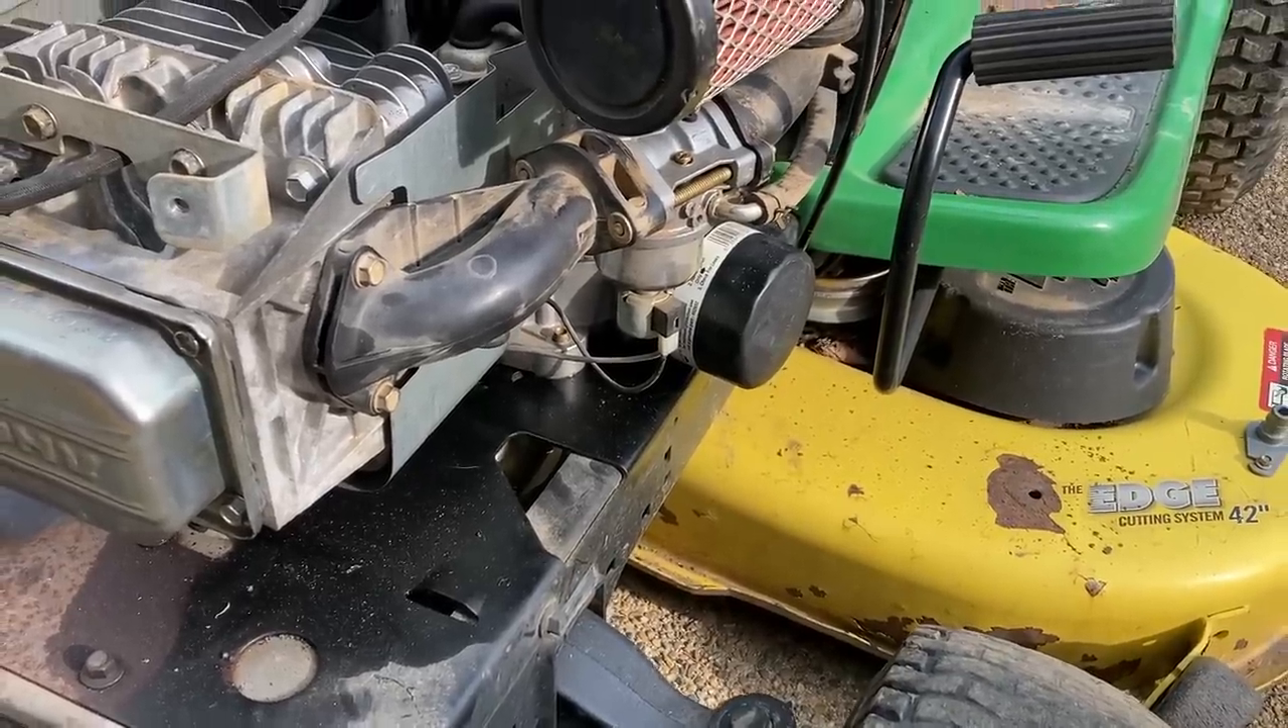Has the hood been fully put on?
No.